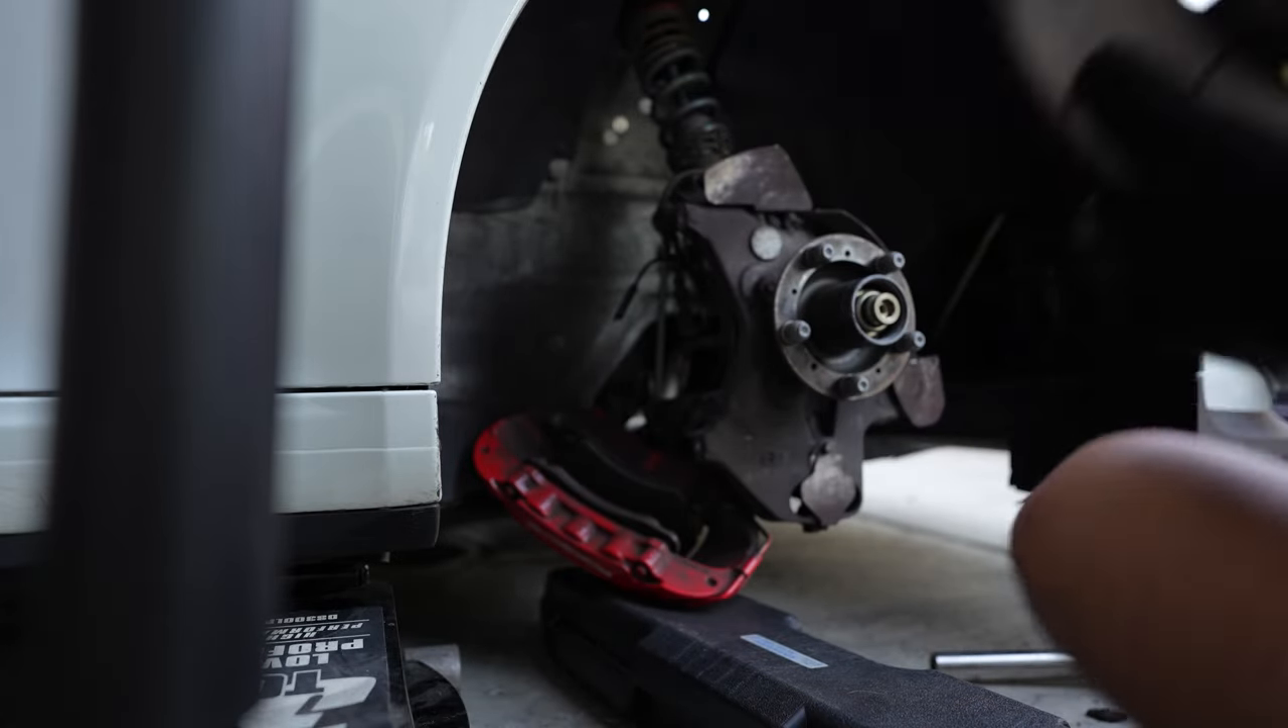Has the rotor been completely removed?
Yes.